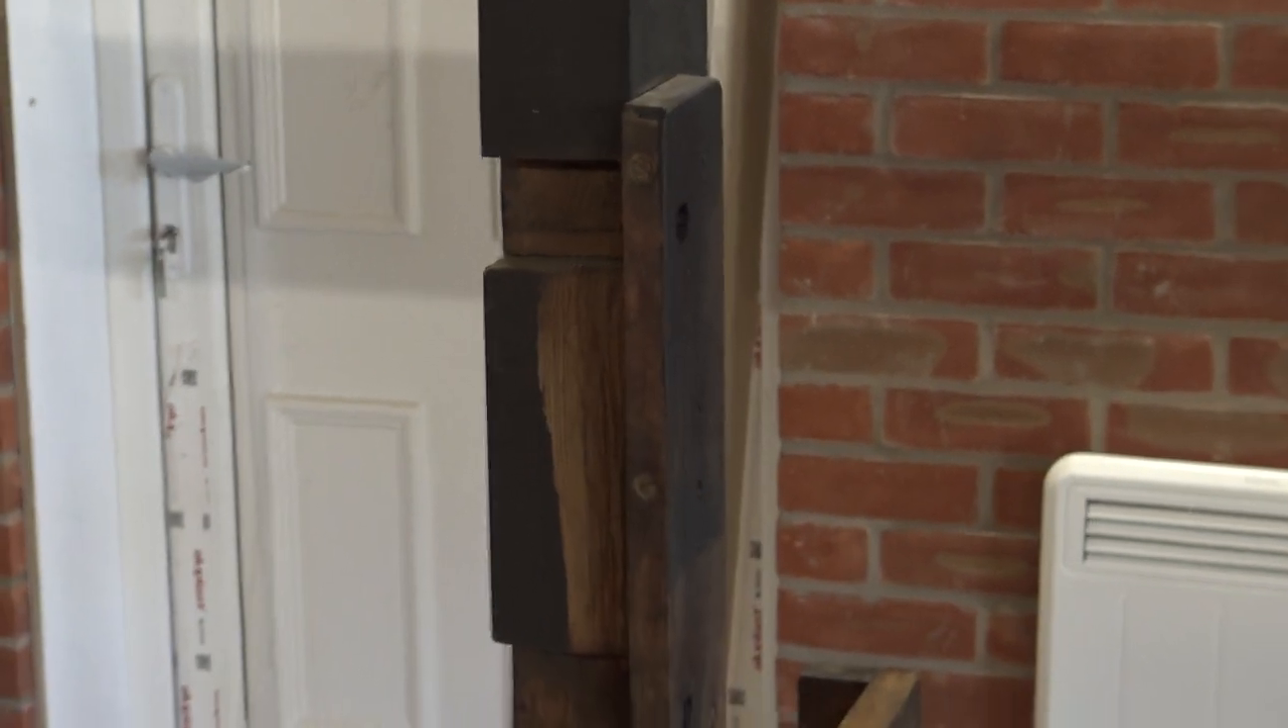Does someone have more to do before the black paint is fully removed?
Yes.